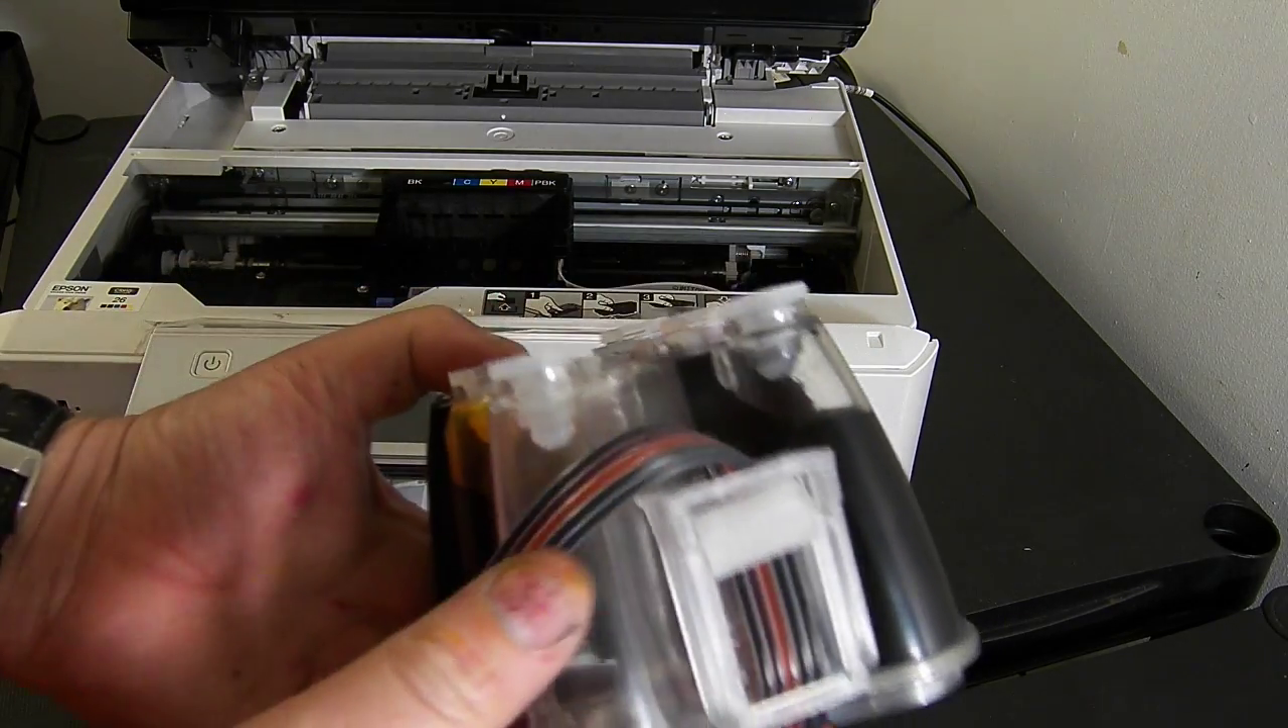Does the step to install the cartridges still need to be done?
Yes.